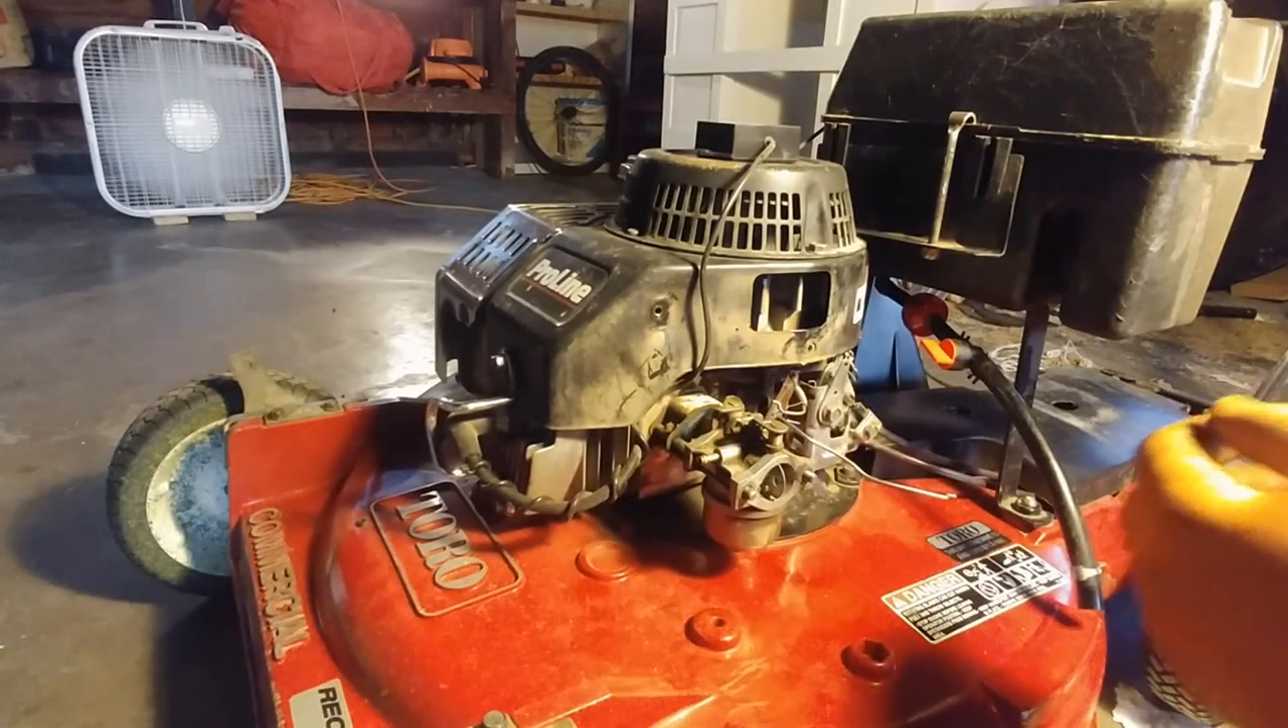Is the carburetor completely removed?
No.